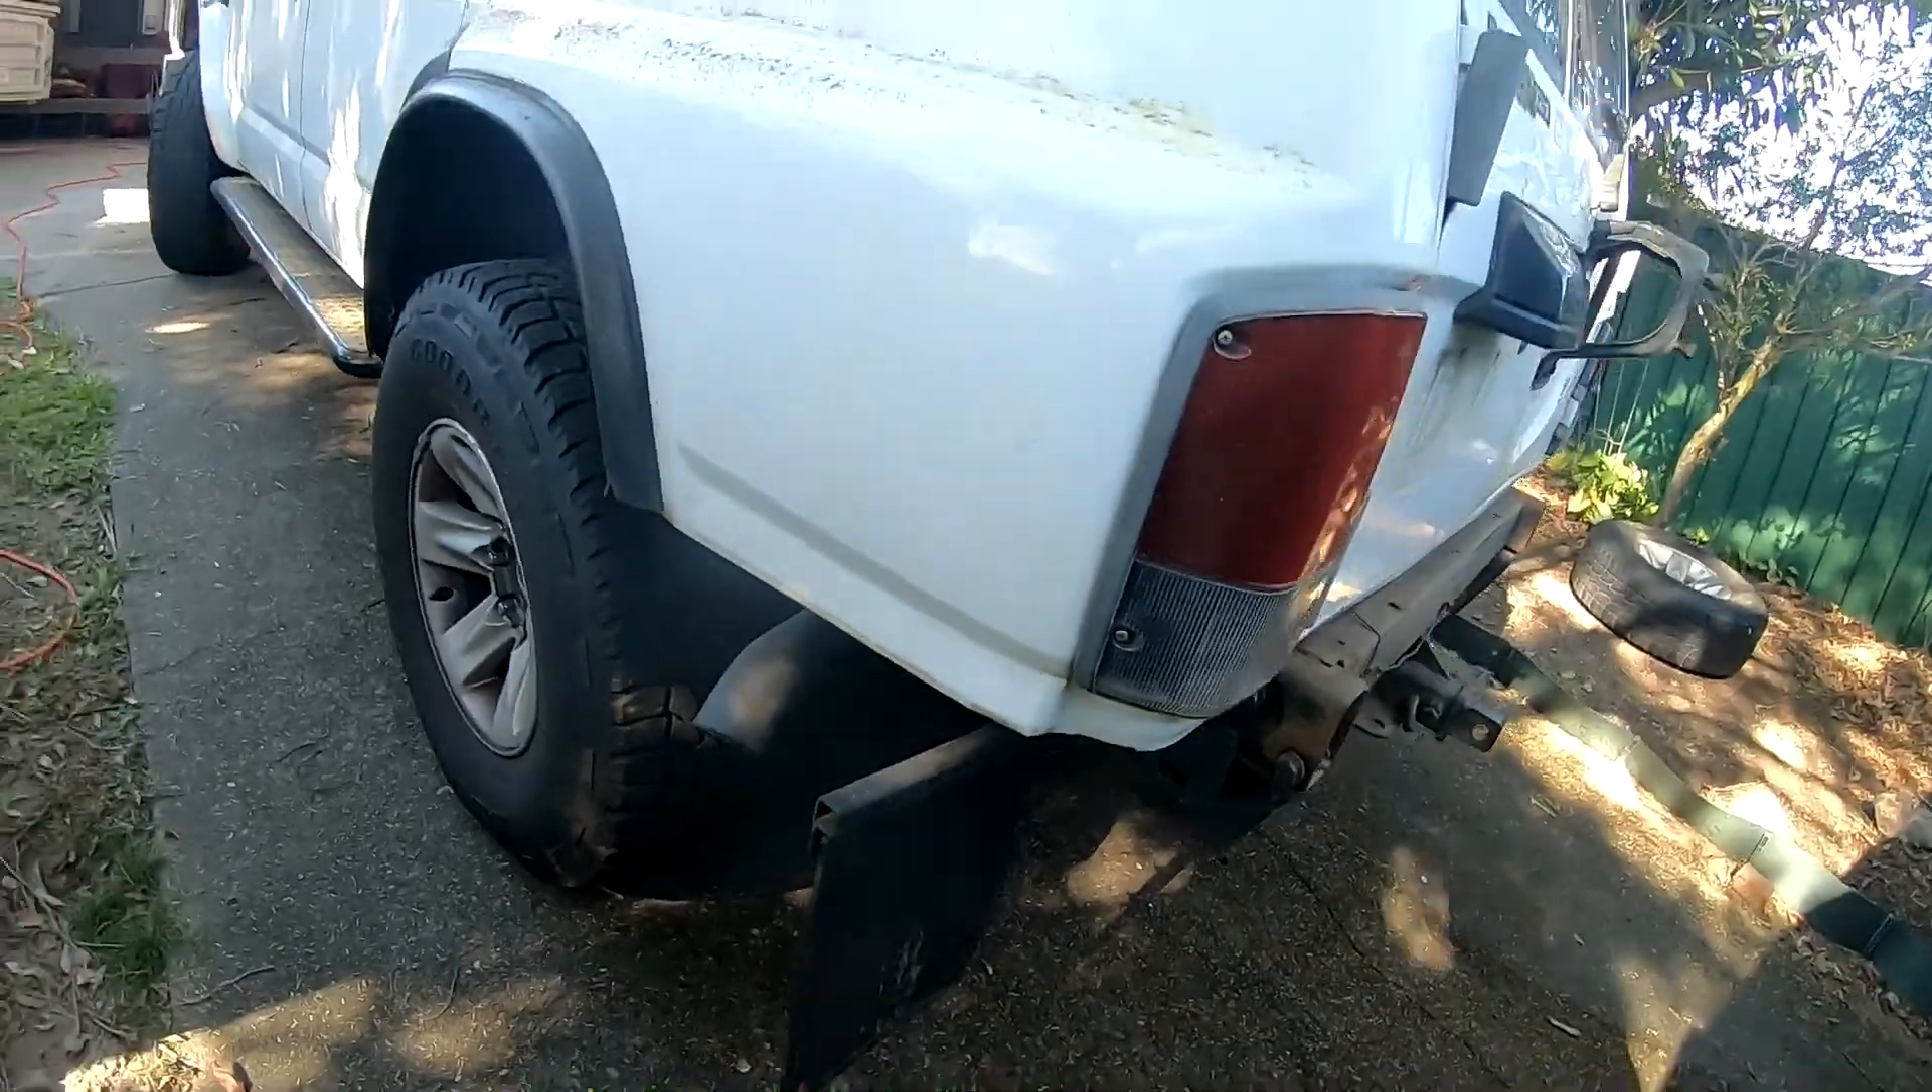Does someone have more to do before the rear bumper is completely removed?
No.